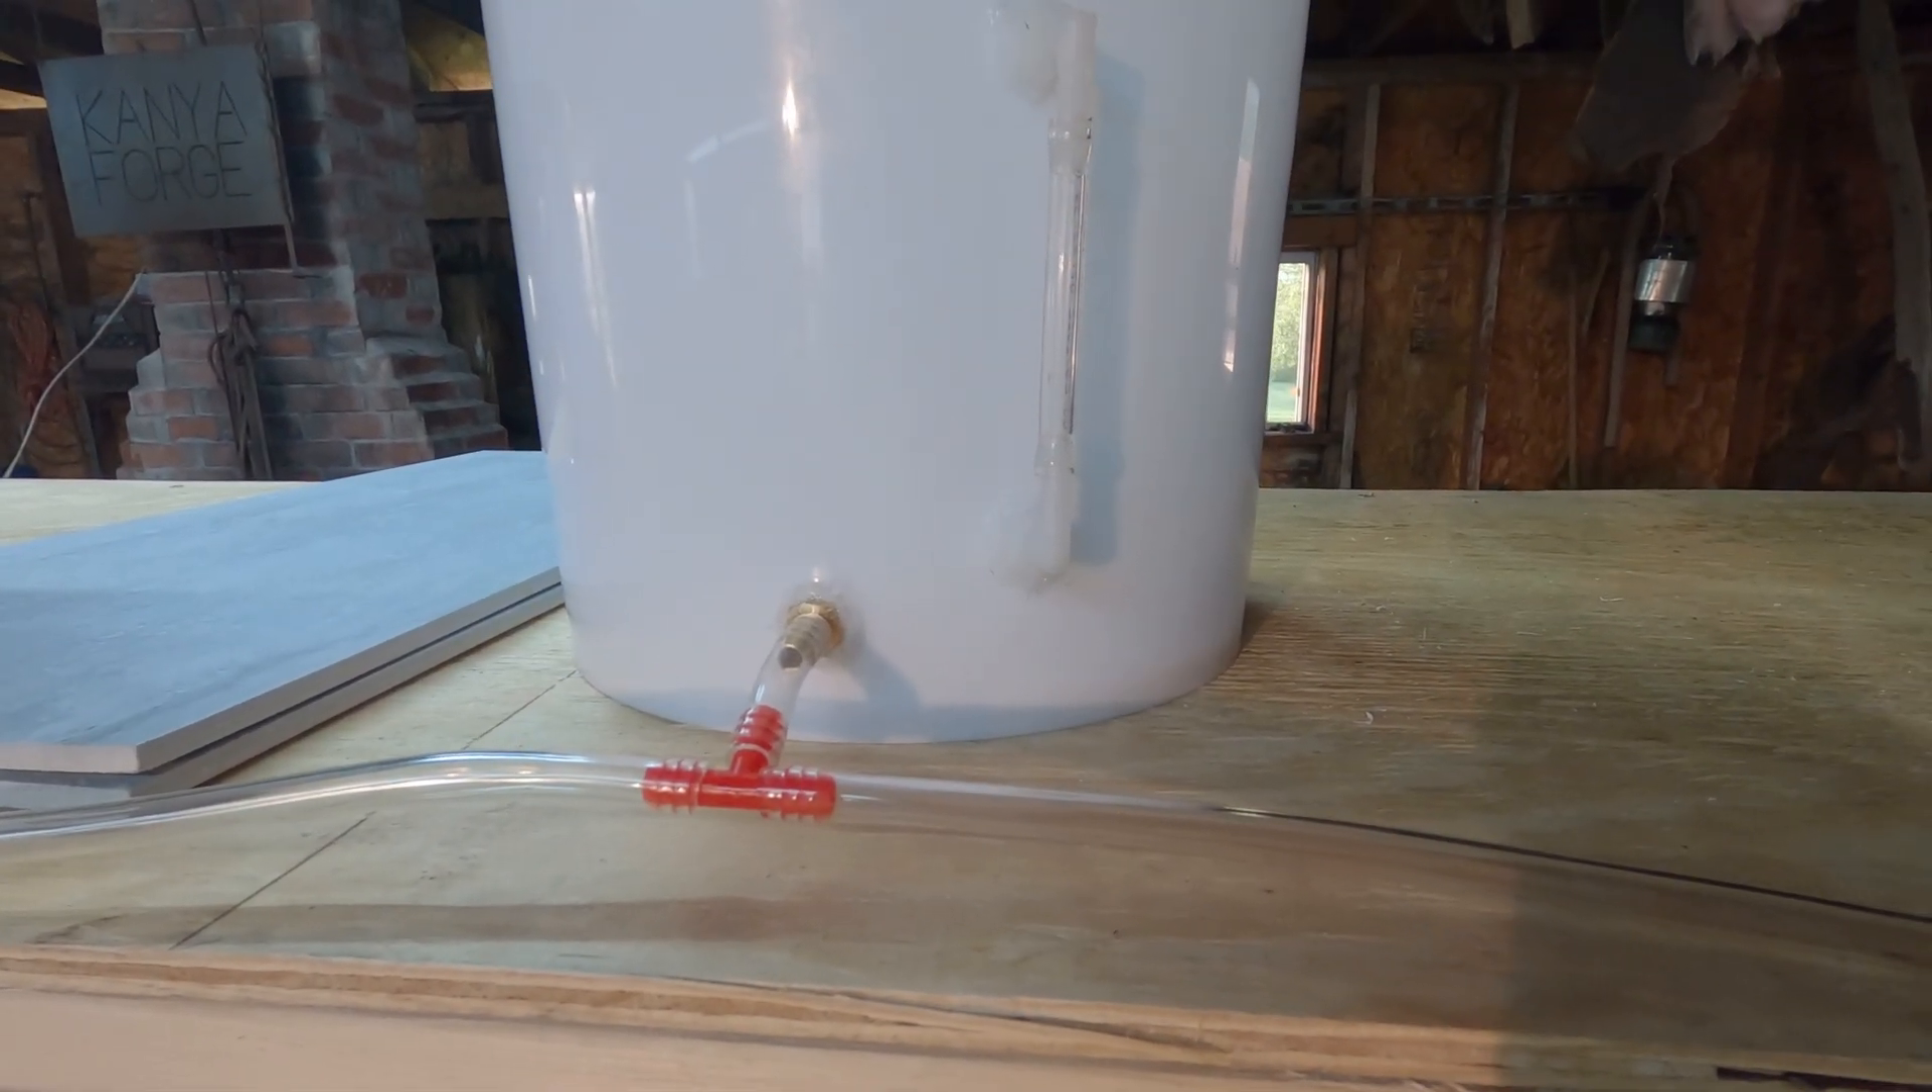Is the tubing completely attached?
Yes.